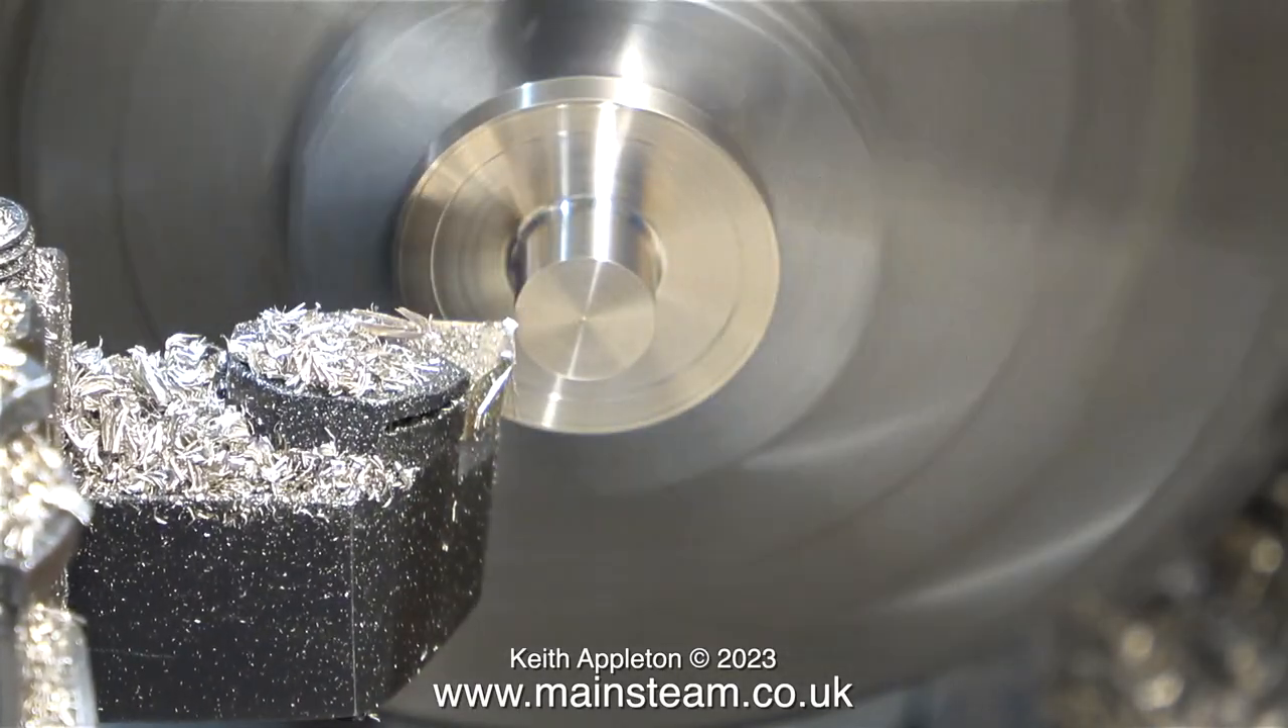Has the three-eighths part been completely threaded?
No.